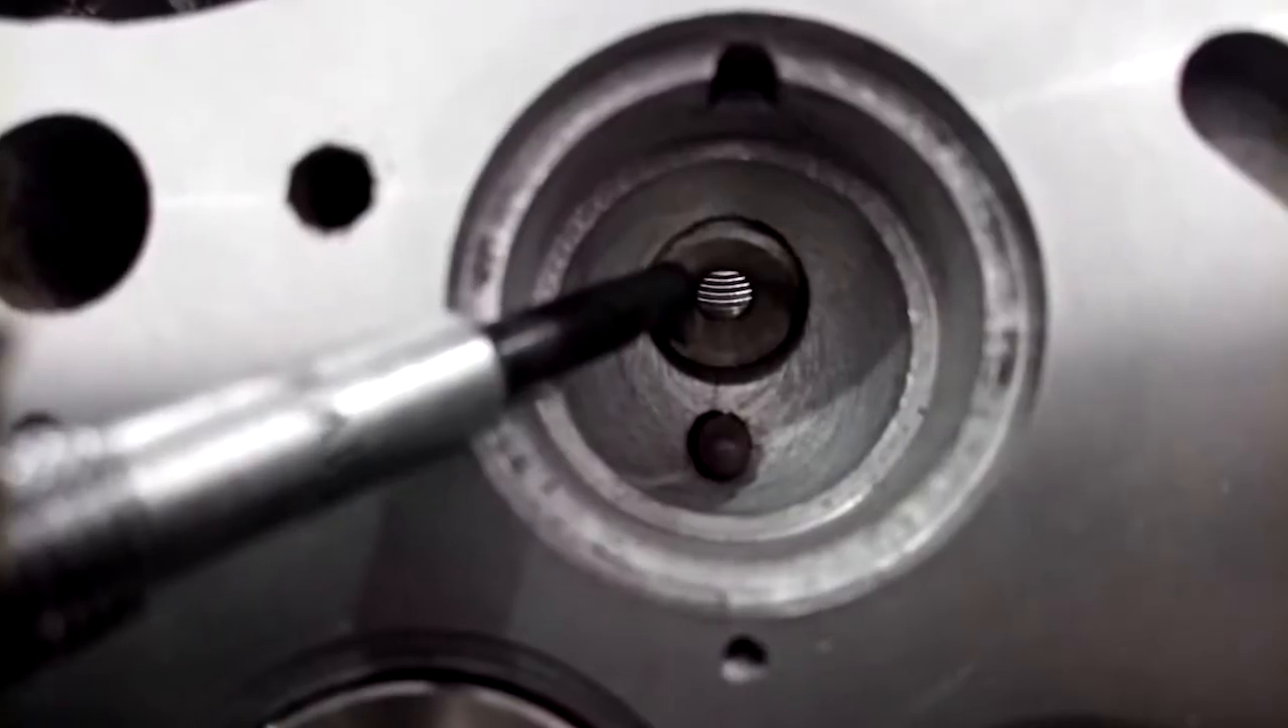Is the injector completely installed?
No.